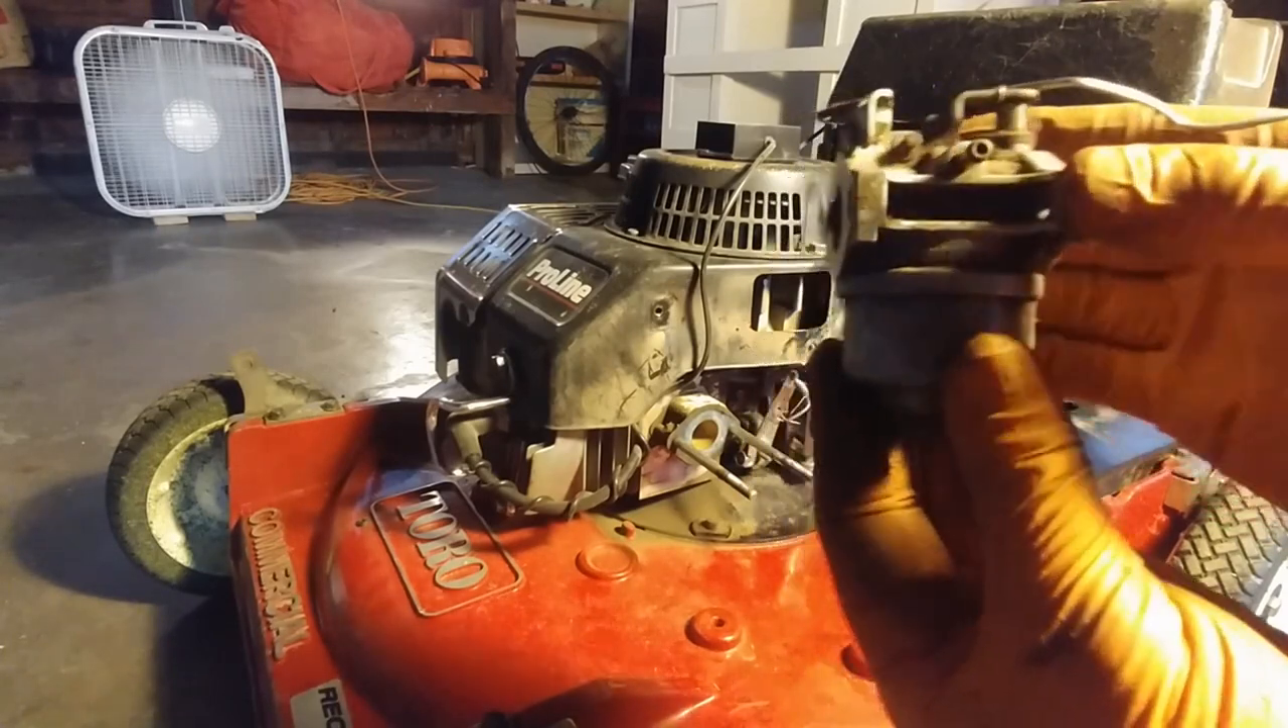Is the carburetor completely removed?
Yes.